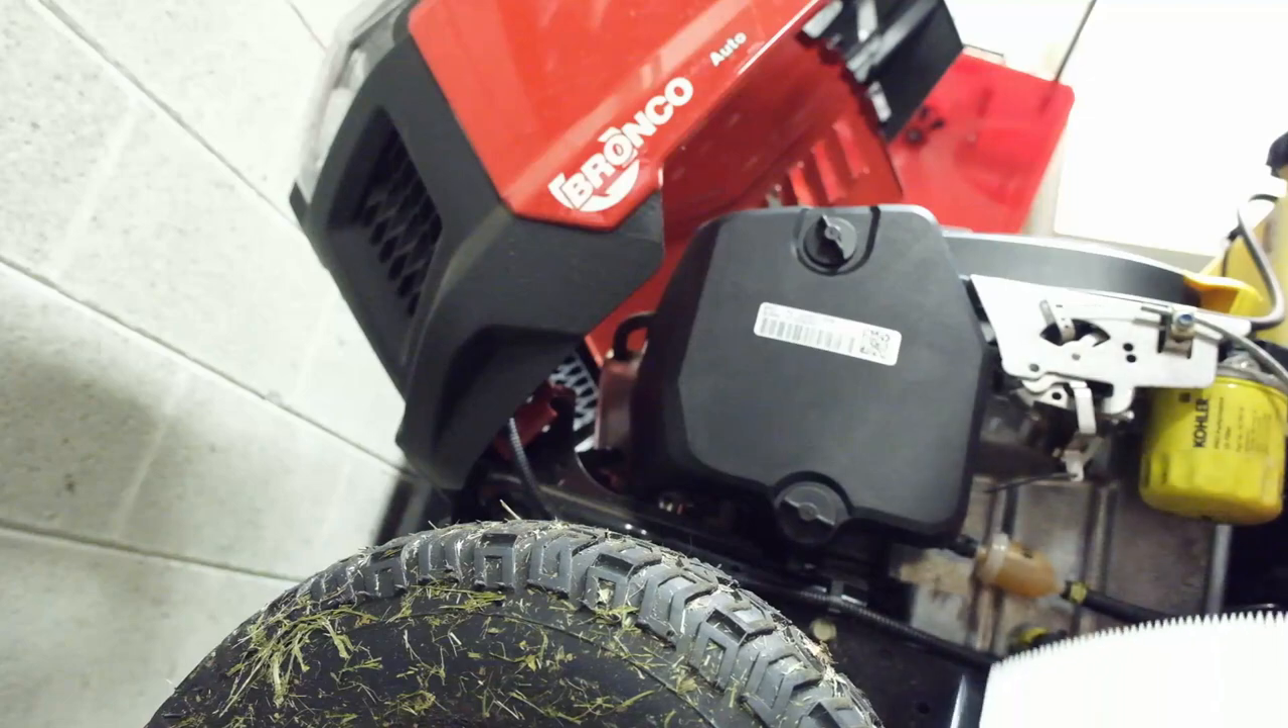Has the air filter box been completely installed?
Yes.